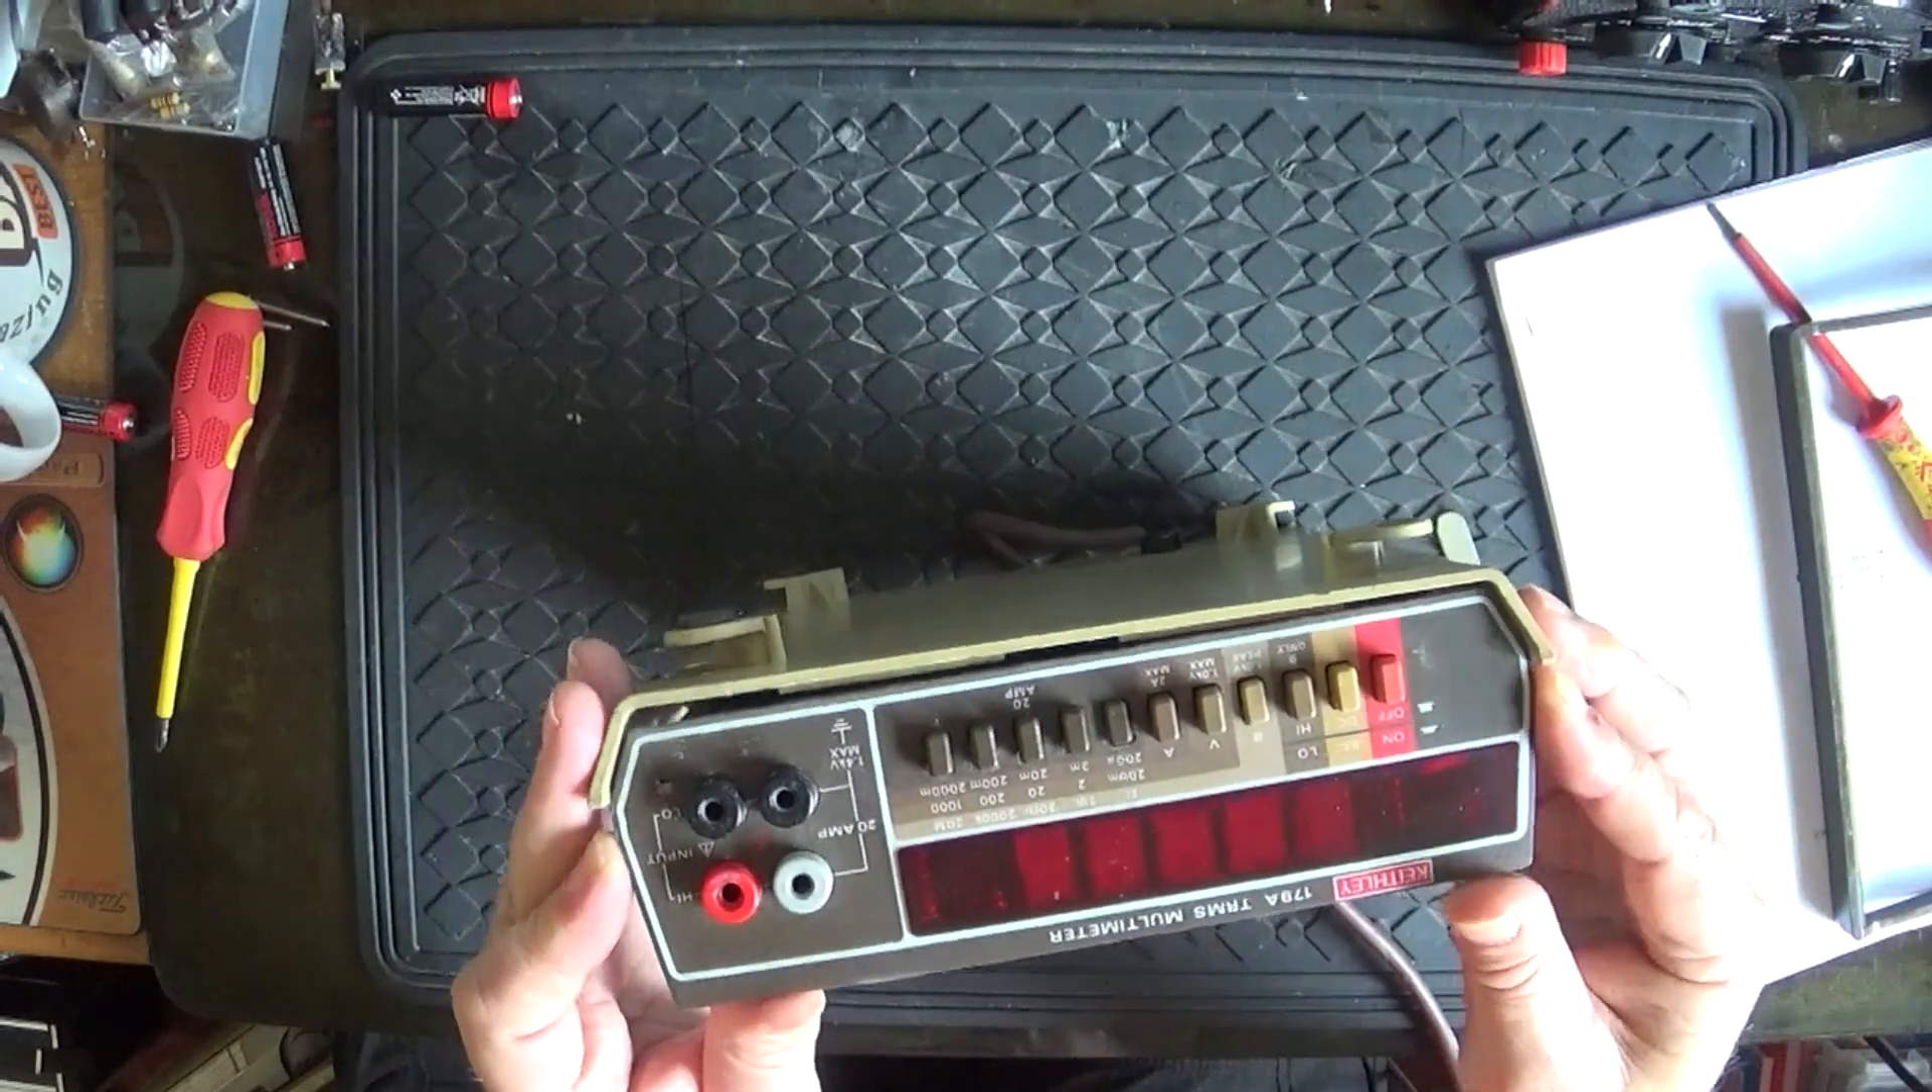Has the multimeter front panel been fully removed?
No.